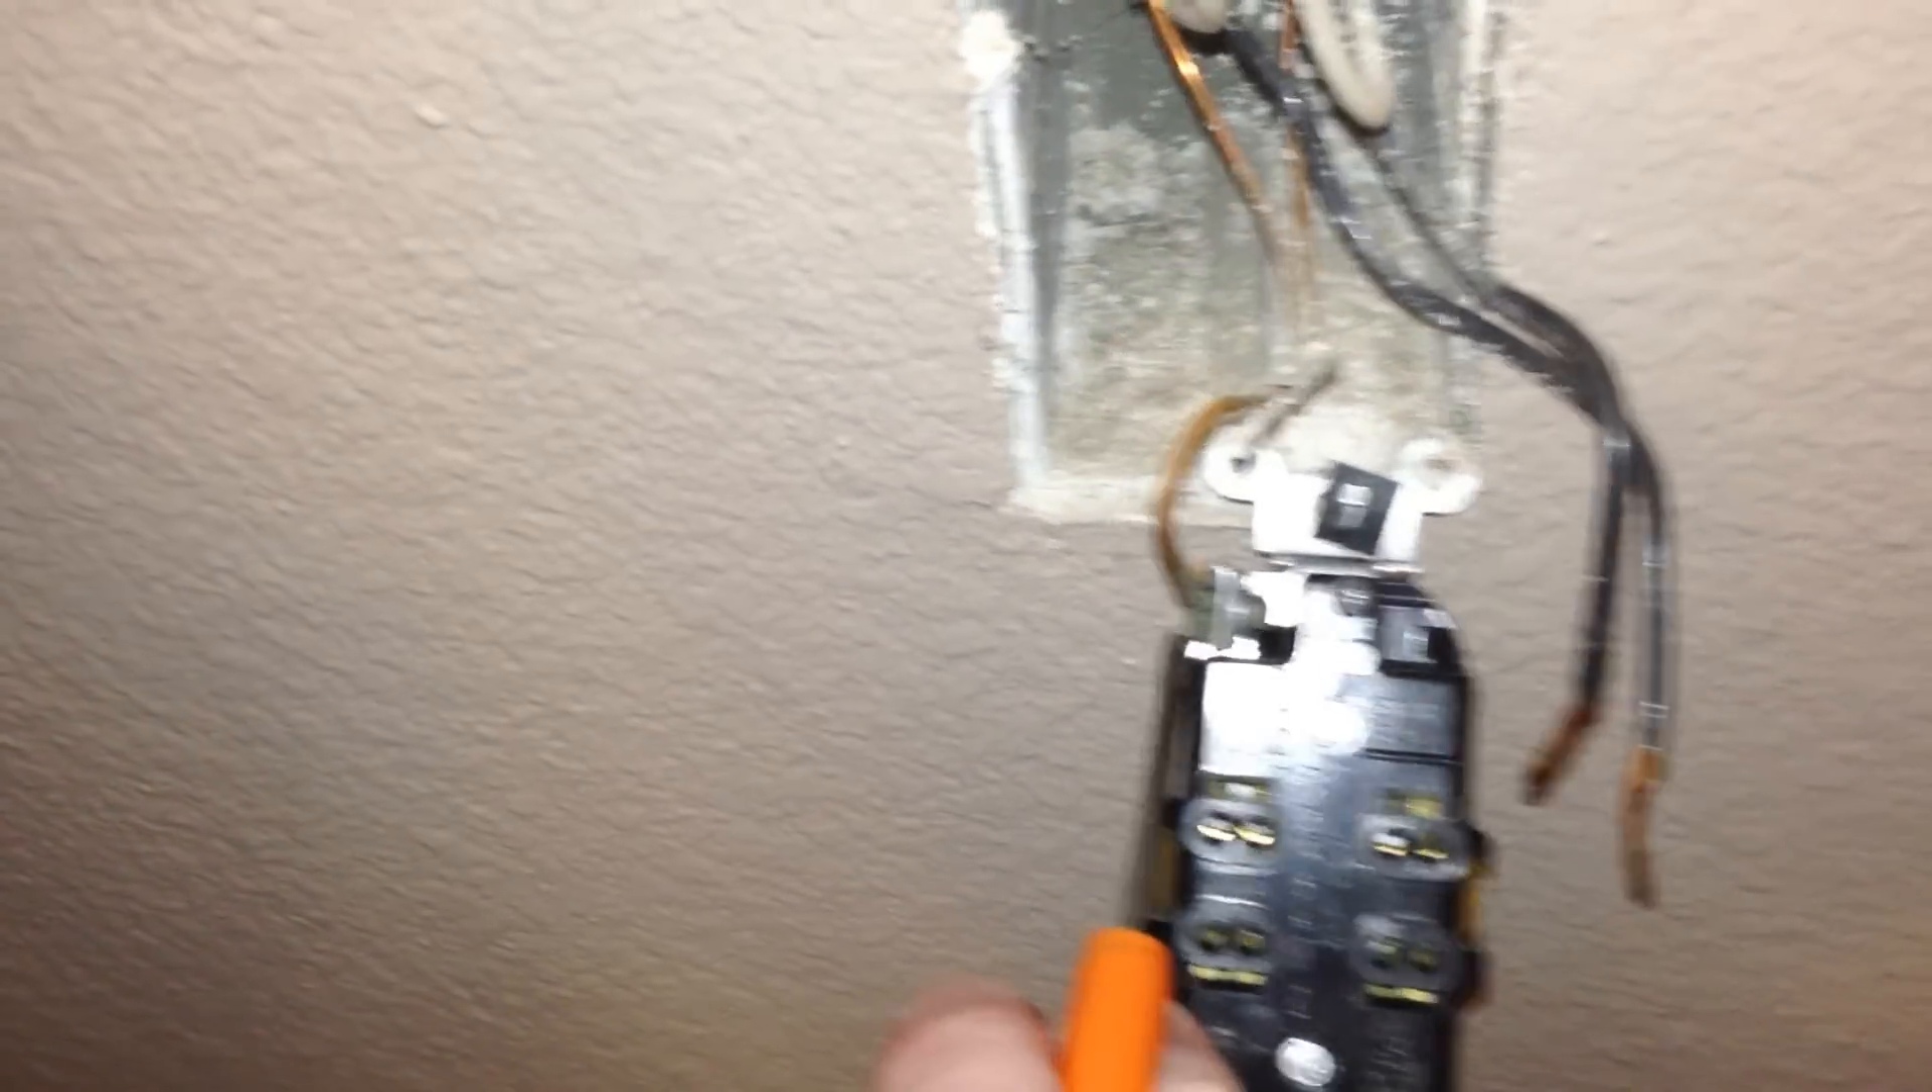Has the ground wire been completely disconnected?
No.